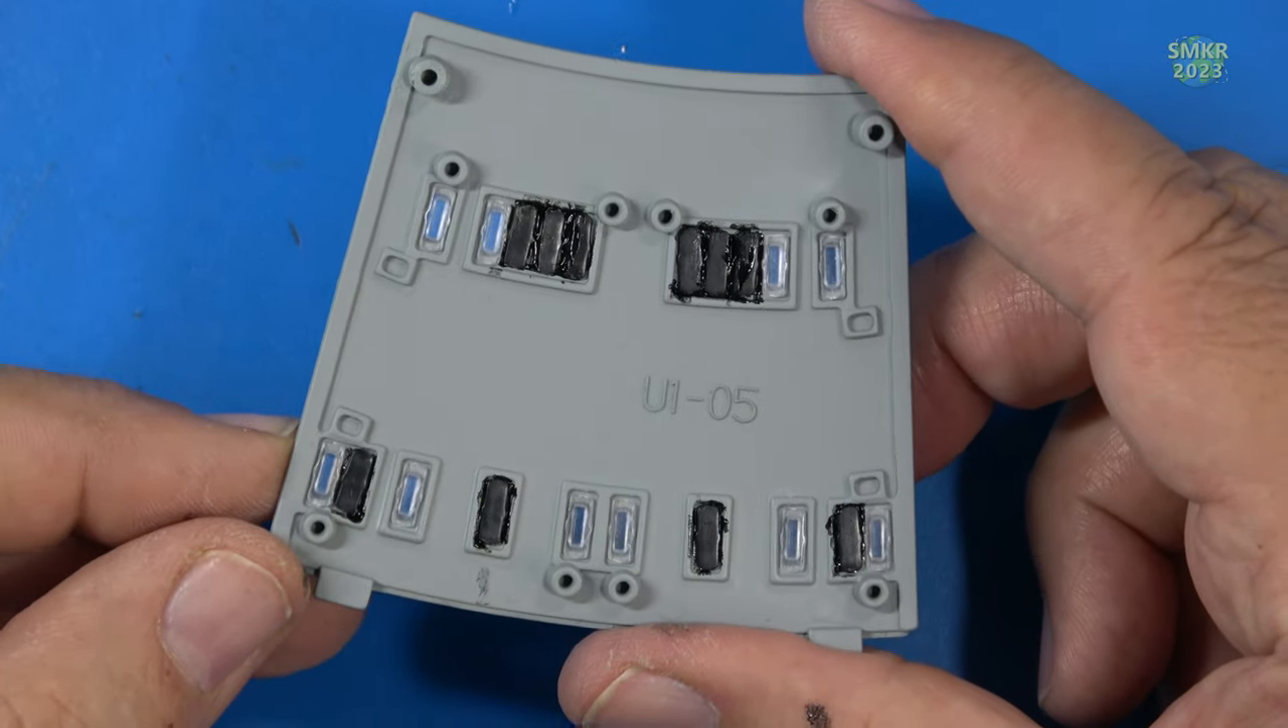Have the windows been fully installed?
Yes.